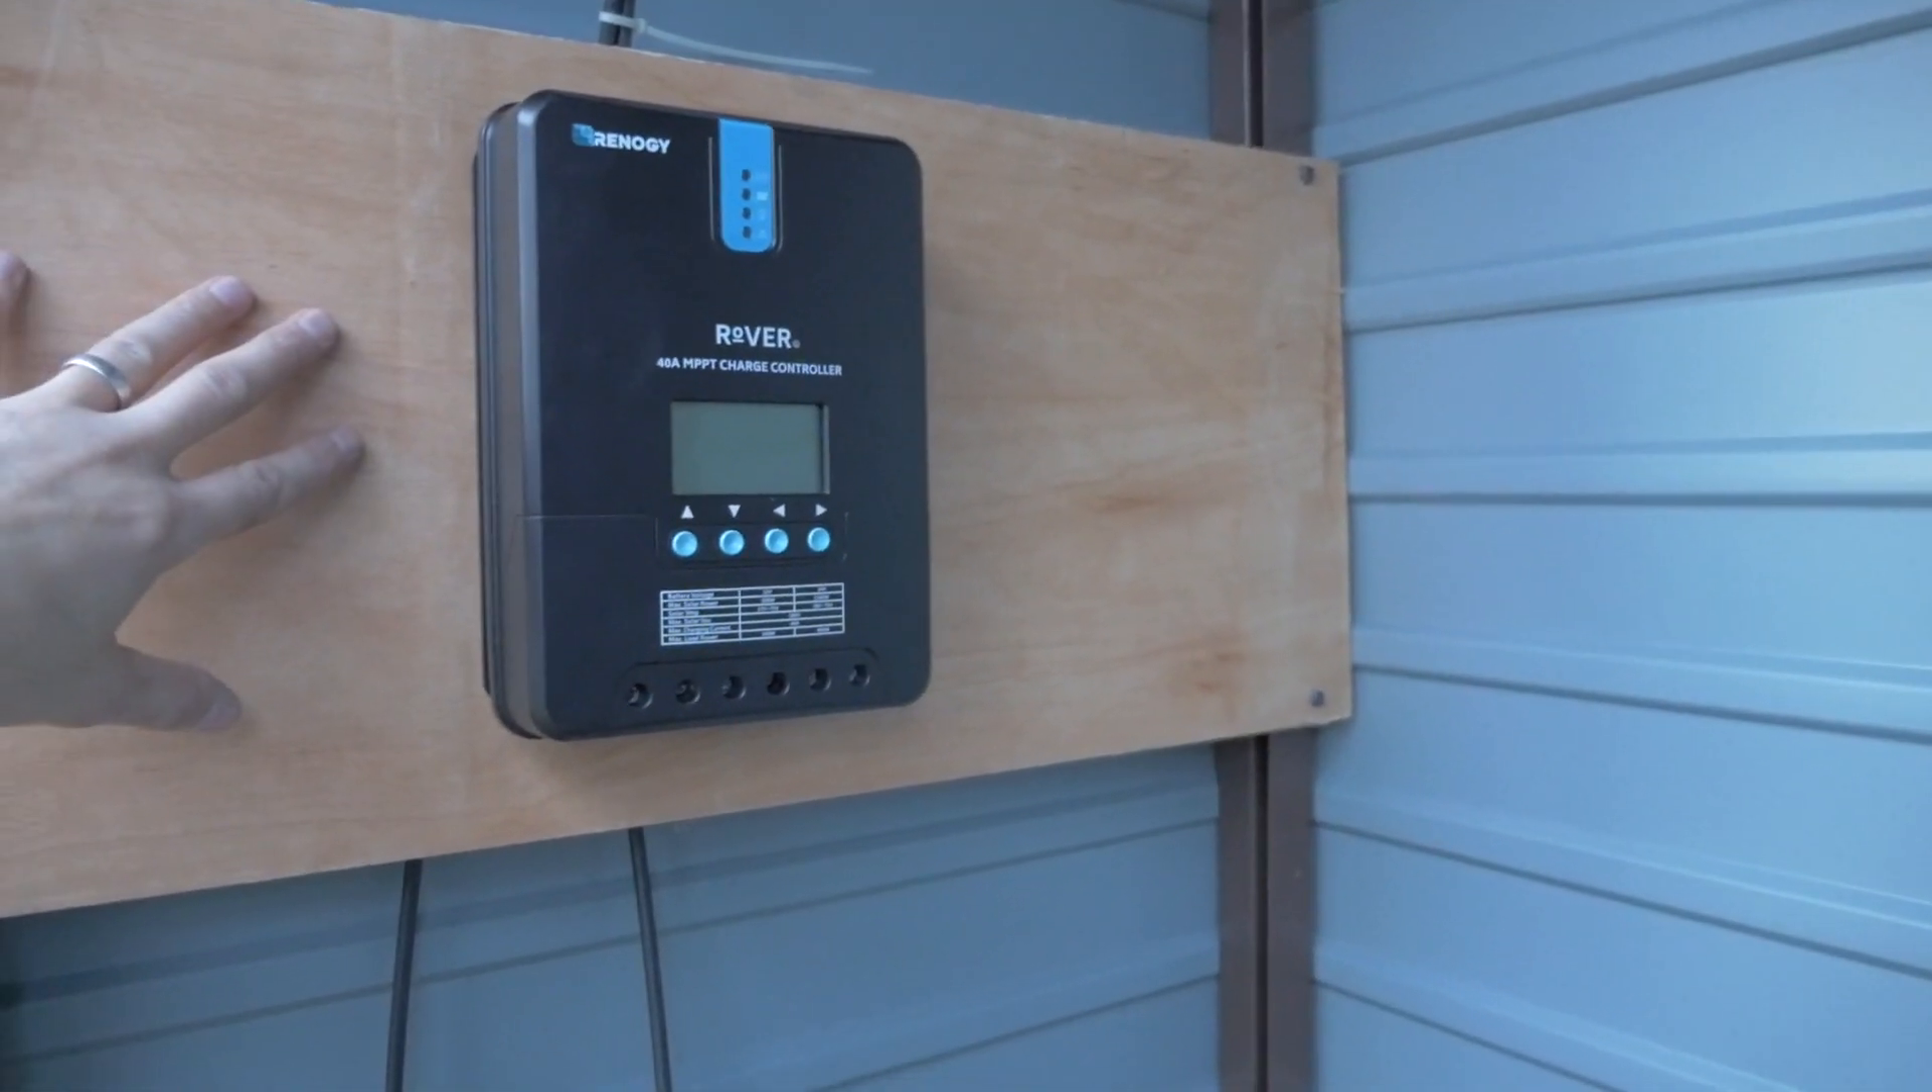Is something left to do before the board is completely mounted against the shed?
No.